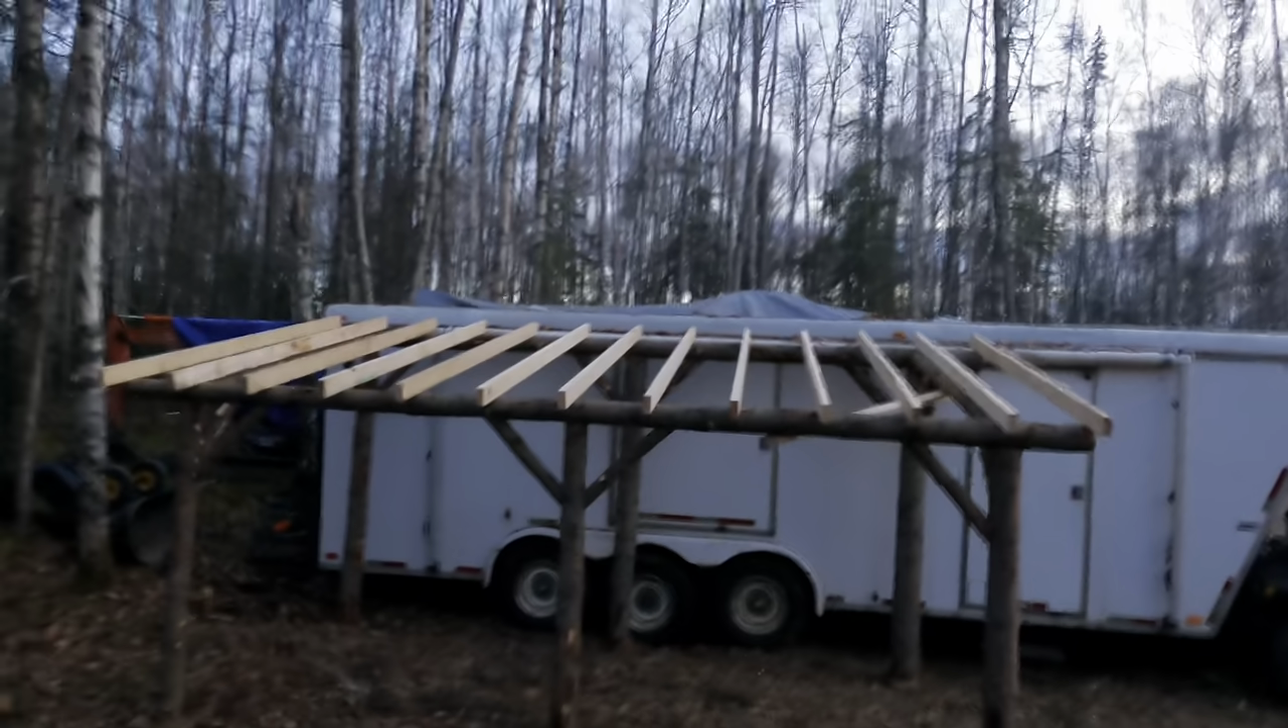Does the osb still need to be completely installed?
Yes.